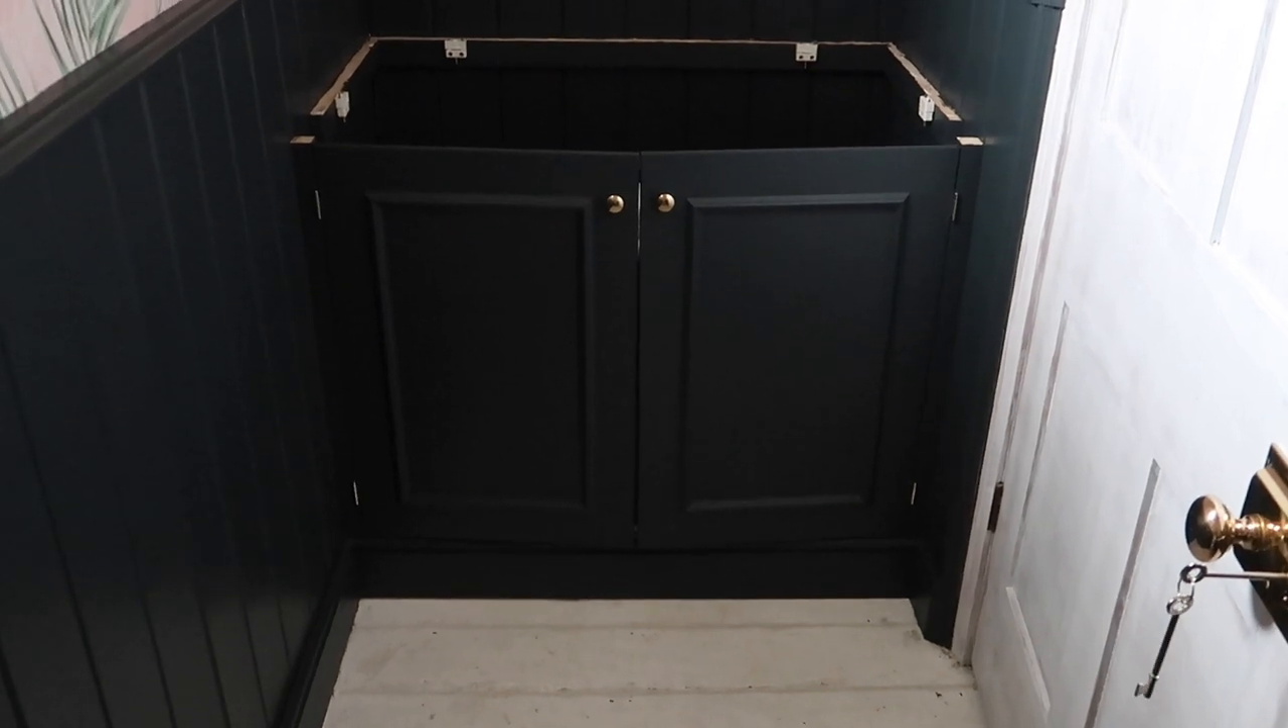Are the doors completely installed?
Yes.